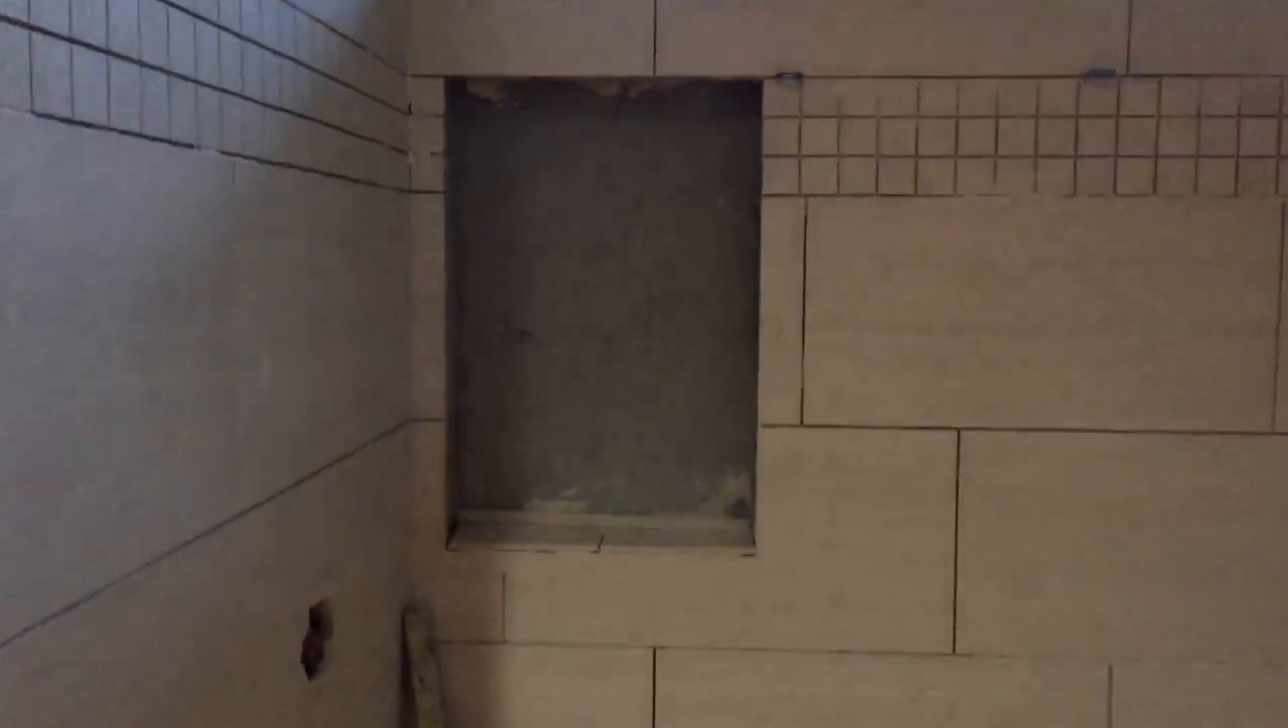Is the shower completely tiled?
No.